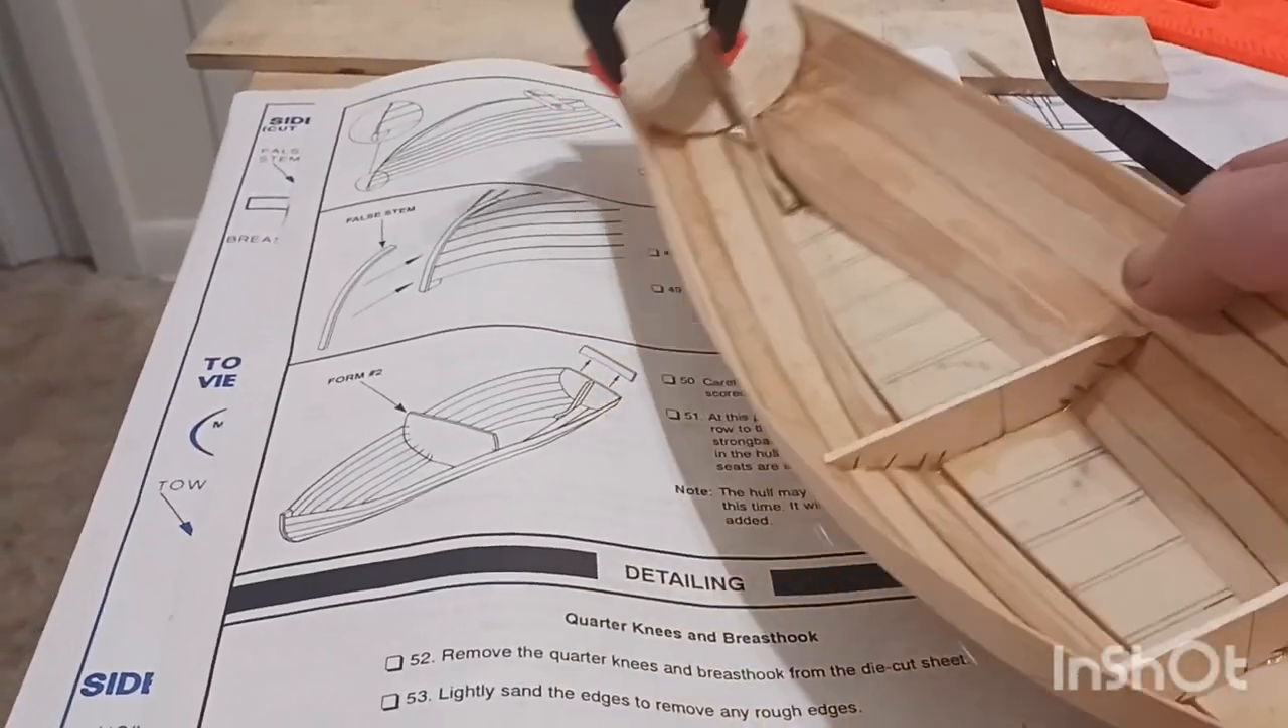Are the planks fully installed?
Yes.